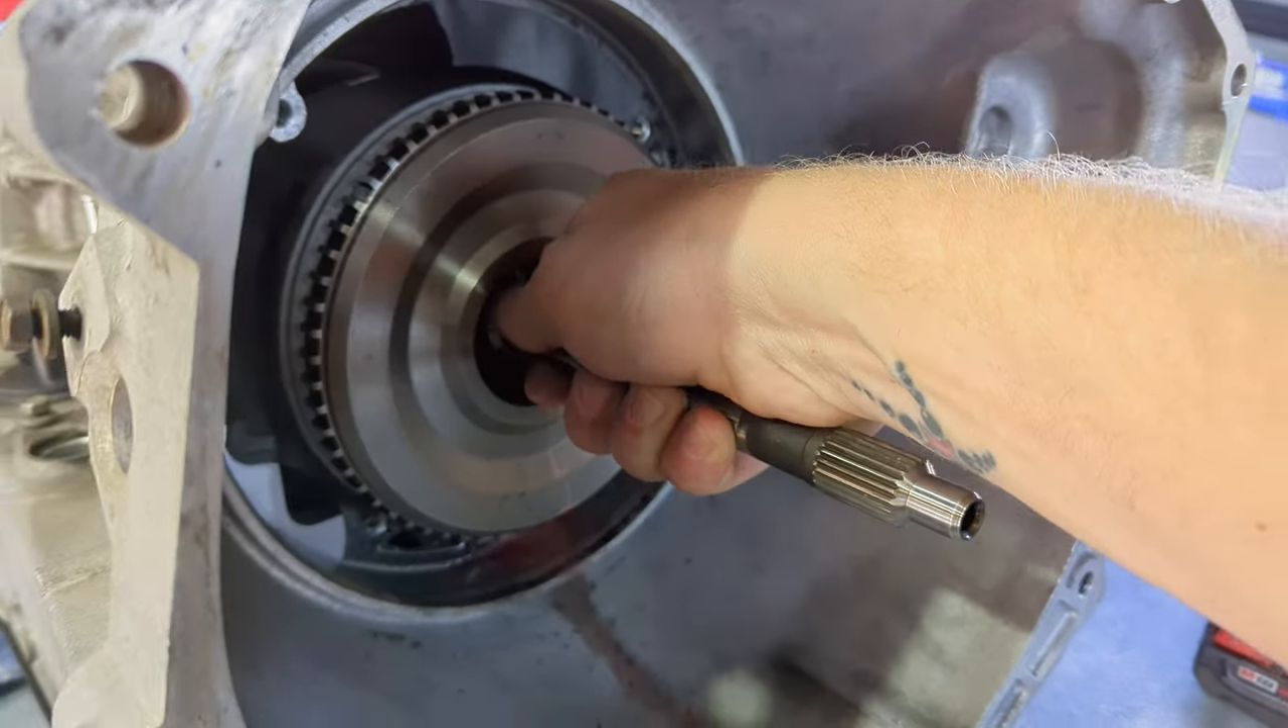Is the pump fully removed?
Yes.